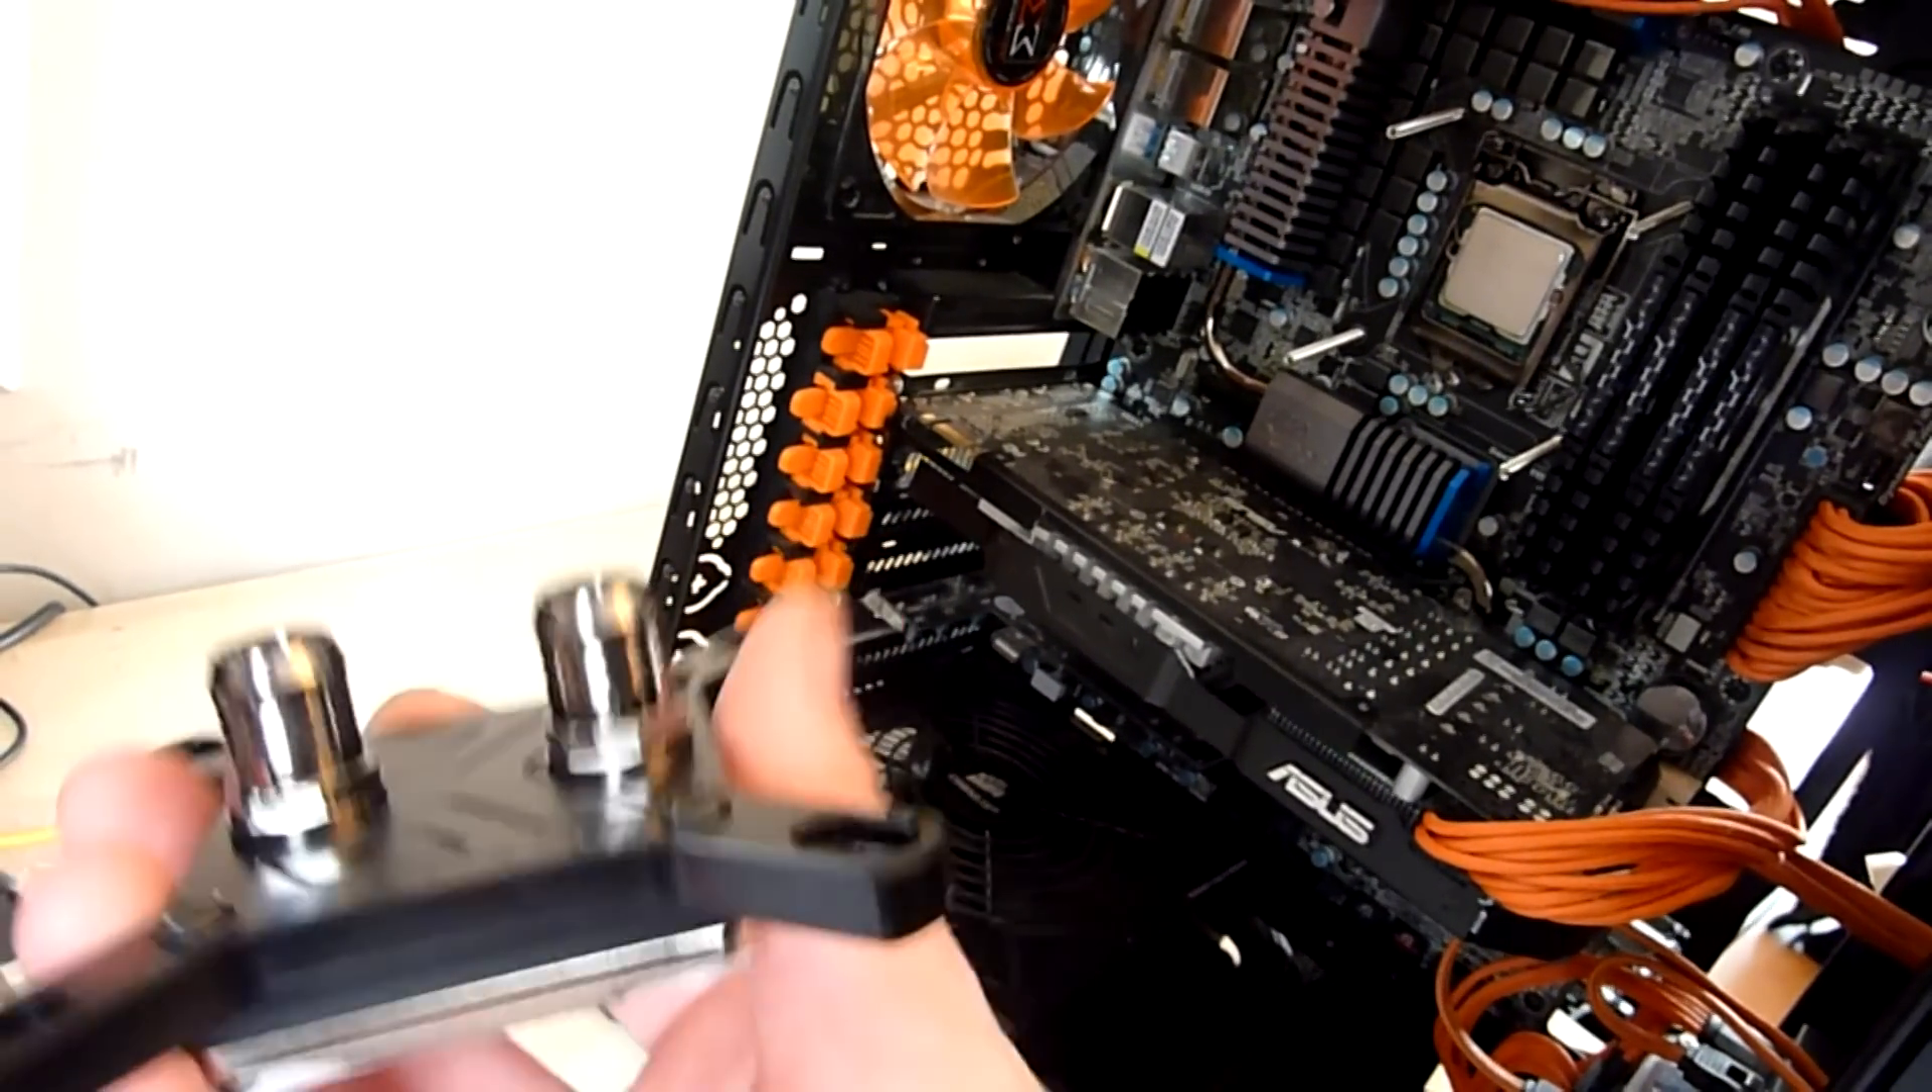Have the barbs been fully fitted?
Yes.